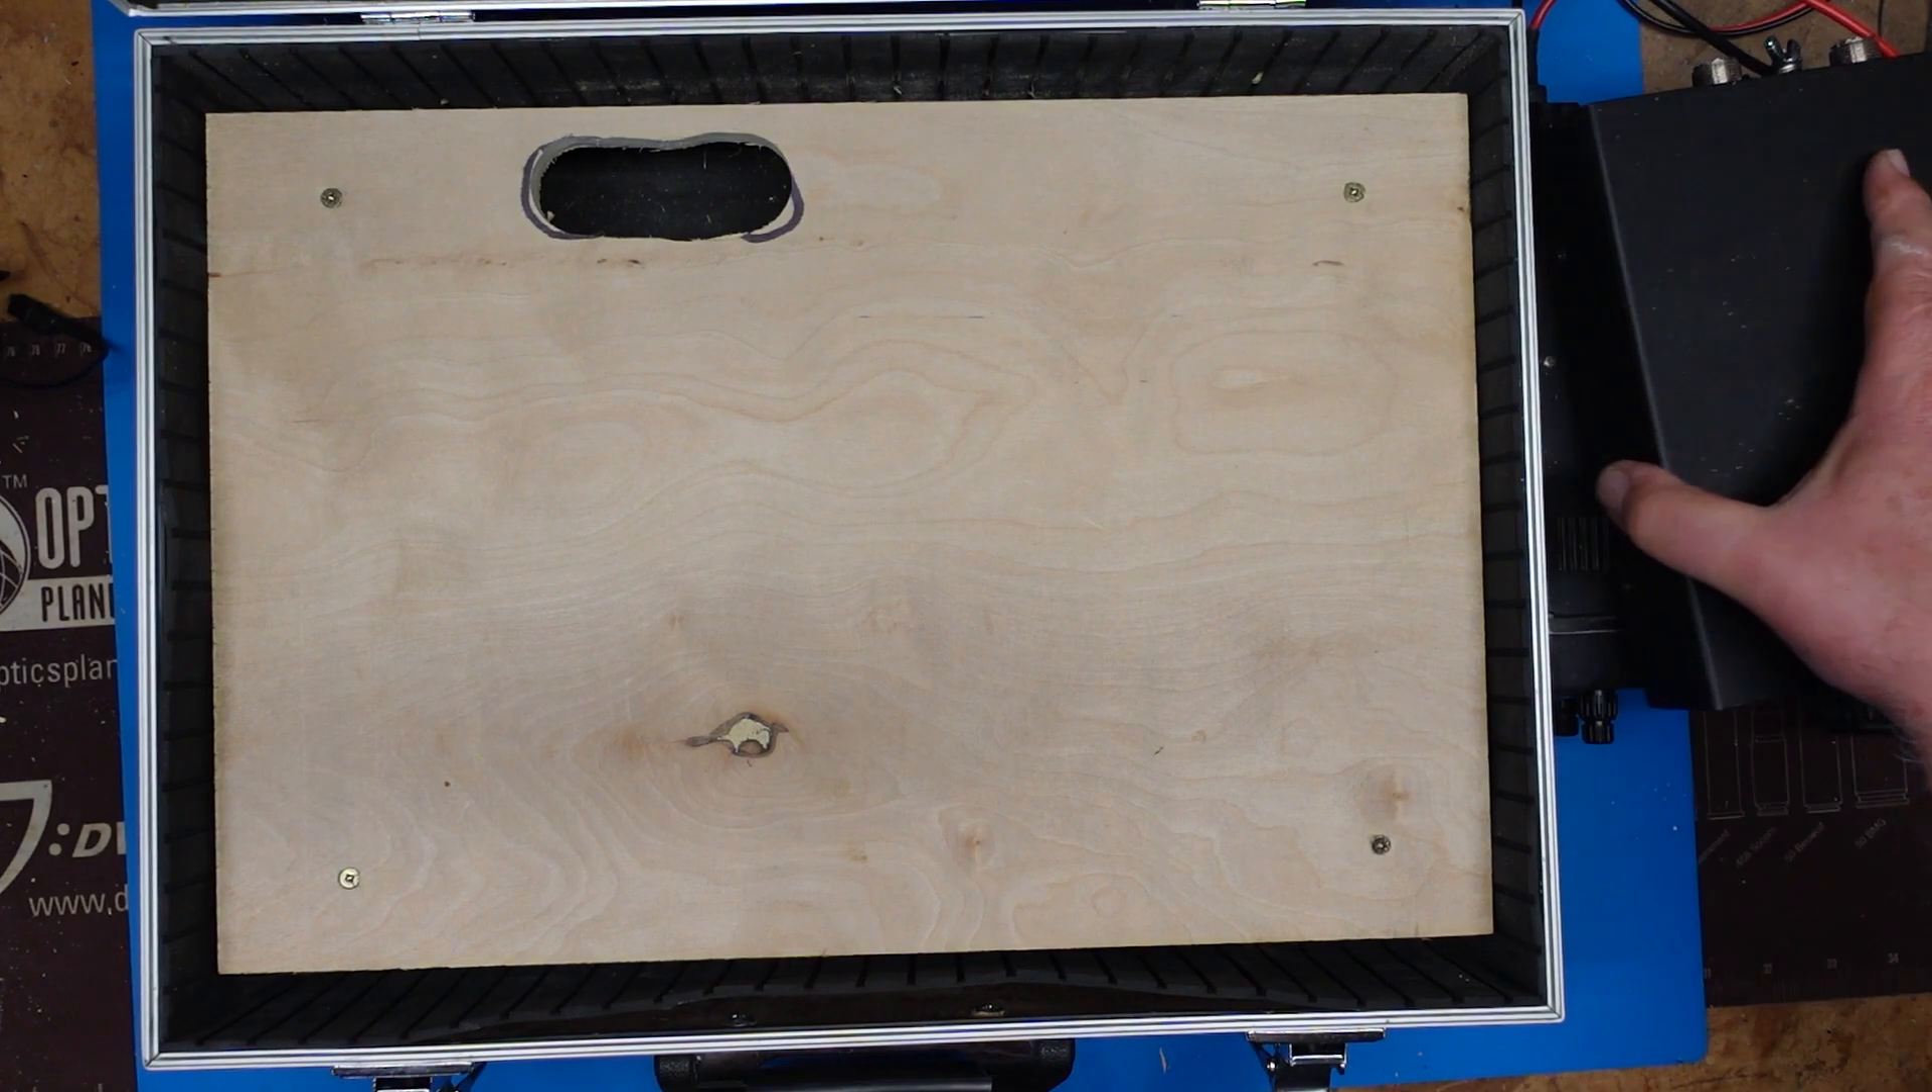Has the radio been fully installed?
No.